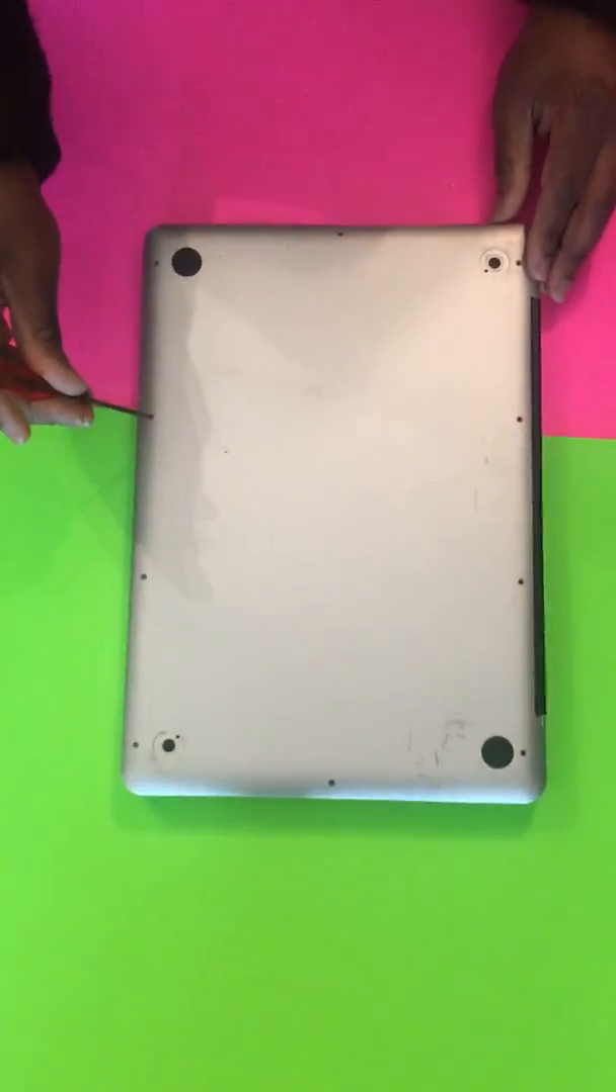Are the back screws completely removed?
No.